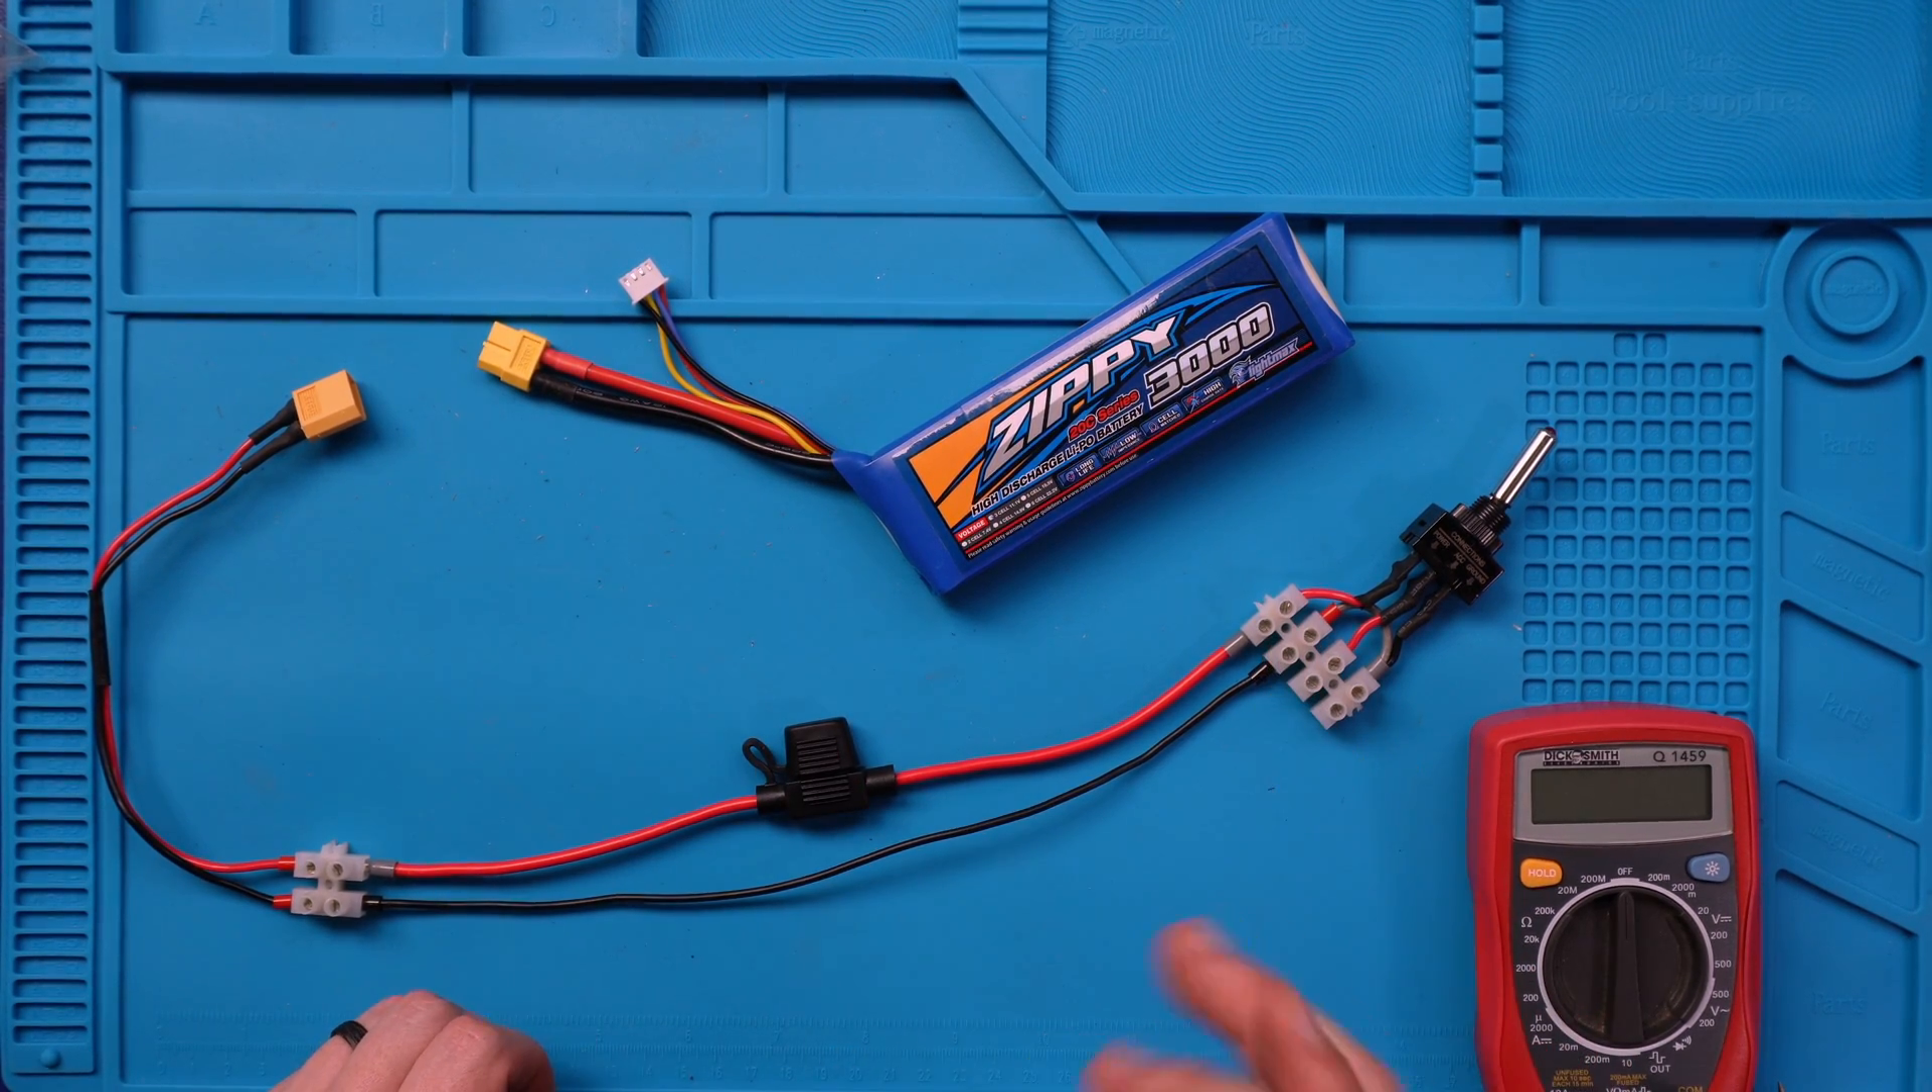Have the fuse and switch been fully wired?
Yes.